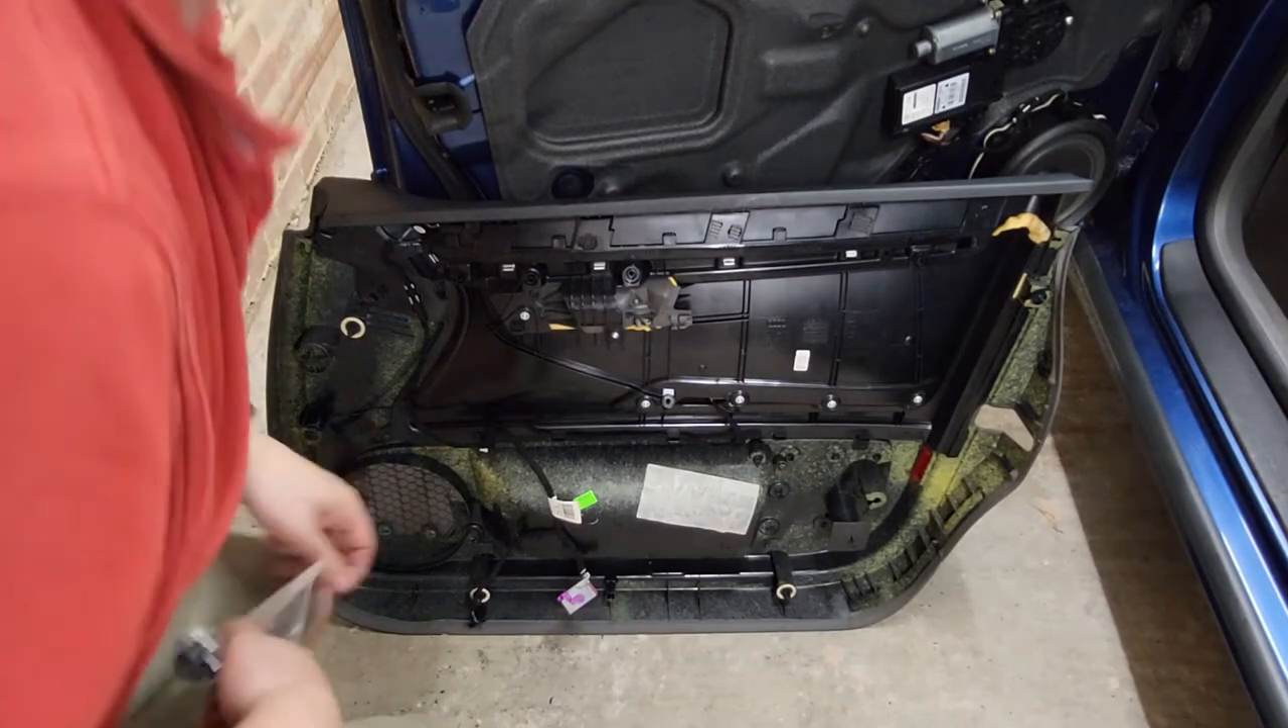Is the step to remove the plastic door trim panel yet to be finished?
No.